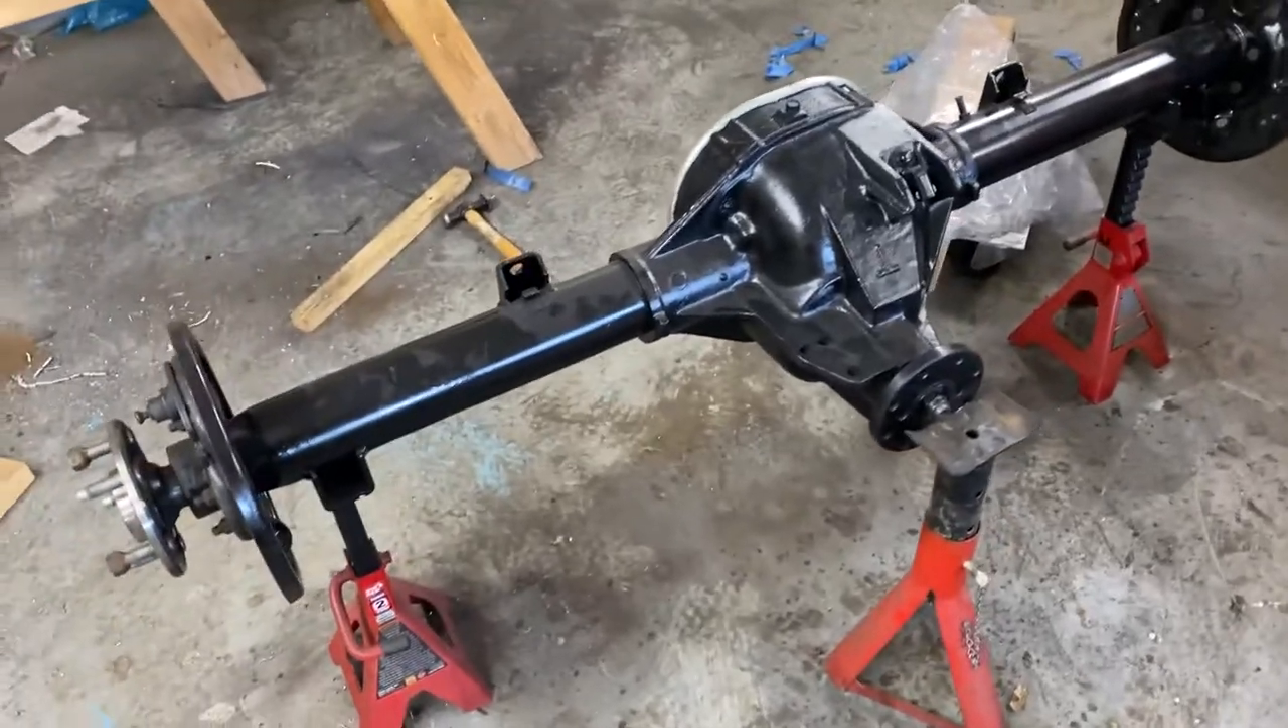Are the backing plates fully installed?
Yes.